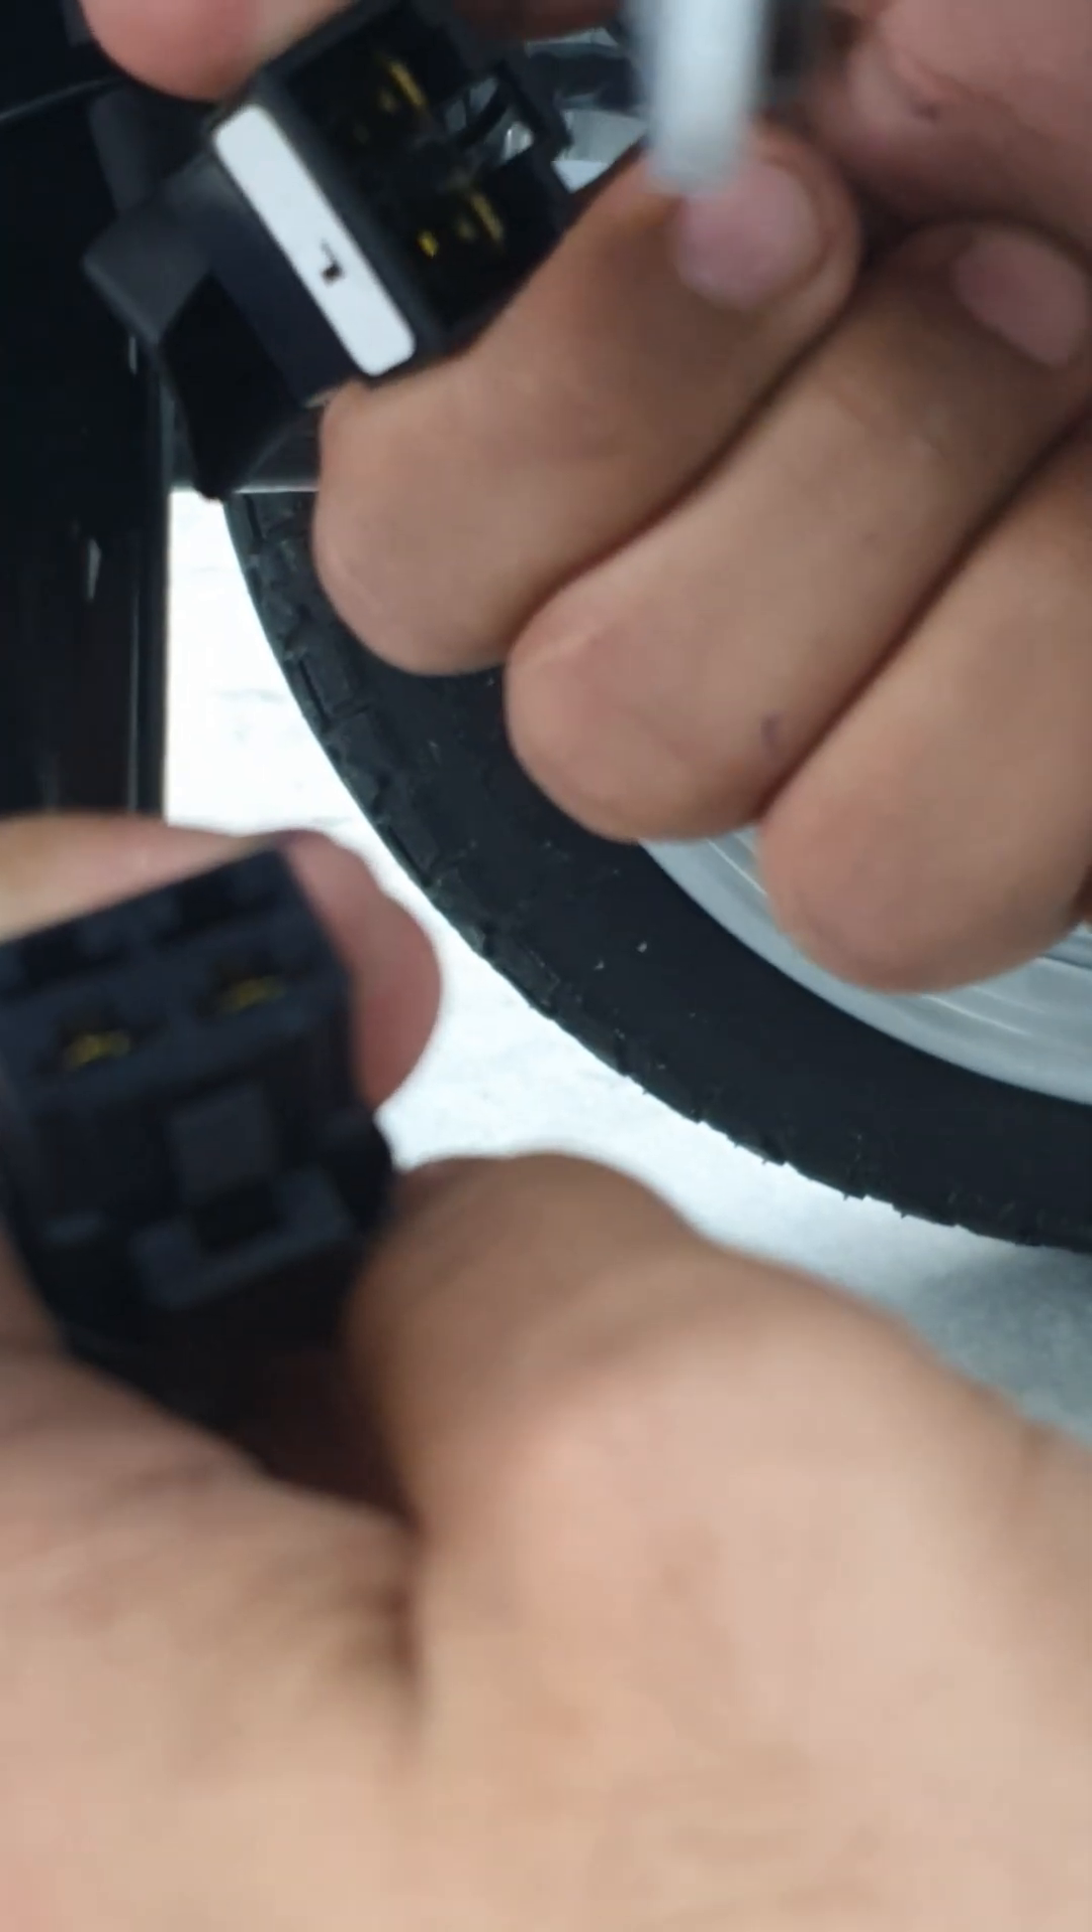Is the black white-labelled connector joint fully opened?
Yes.